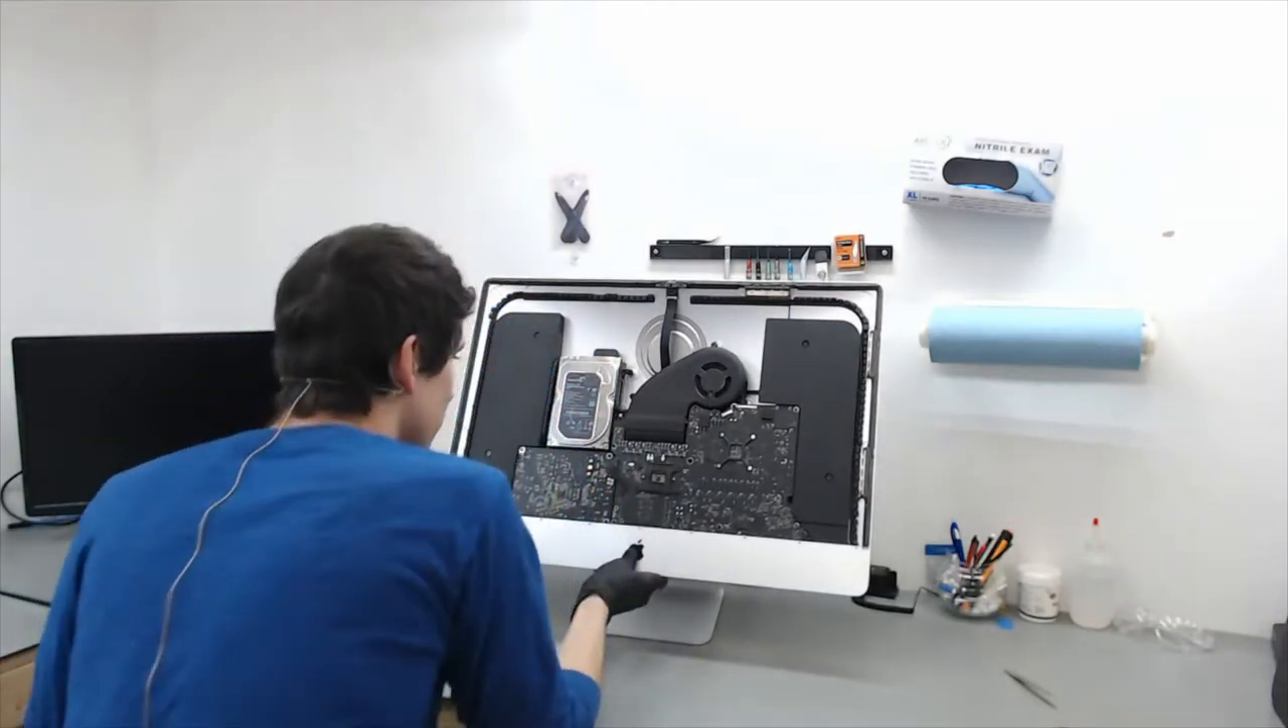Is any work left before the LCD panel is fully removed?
No.